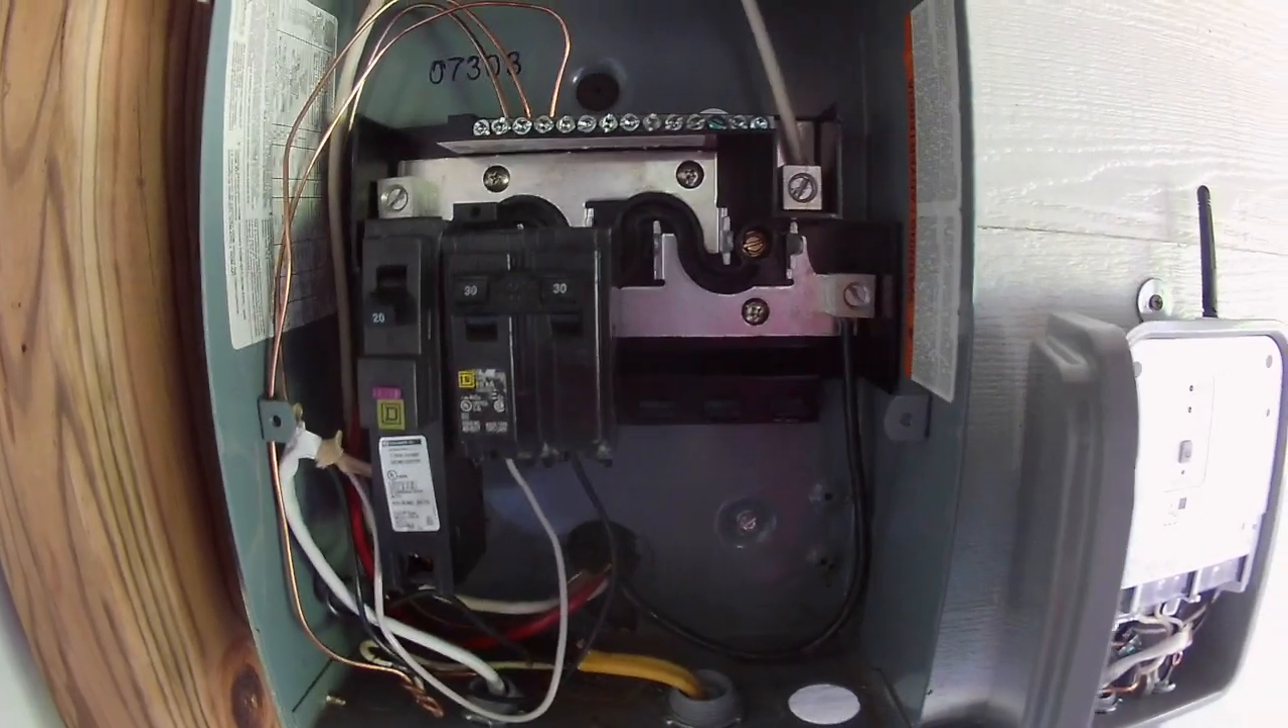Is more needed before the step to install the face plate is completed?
Yes.